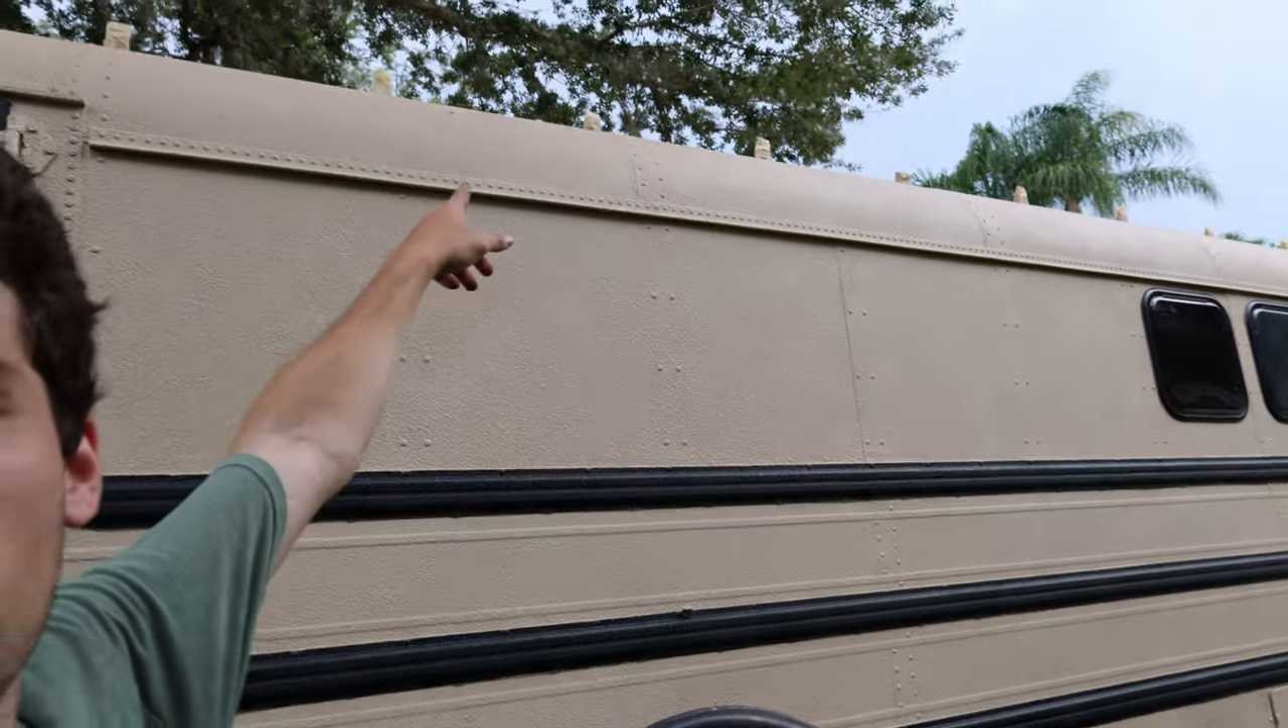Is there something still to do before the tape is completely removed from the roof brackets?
Yes.